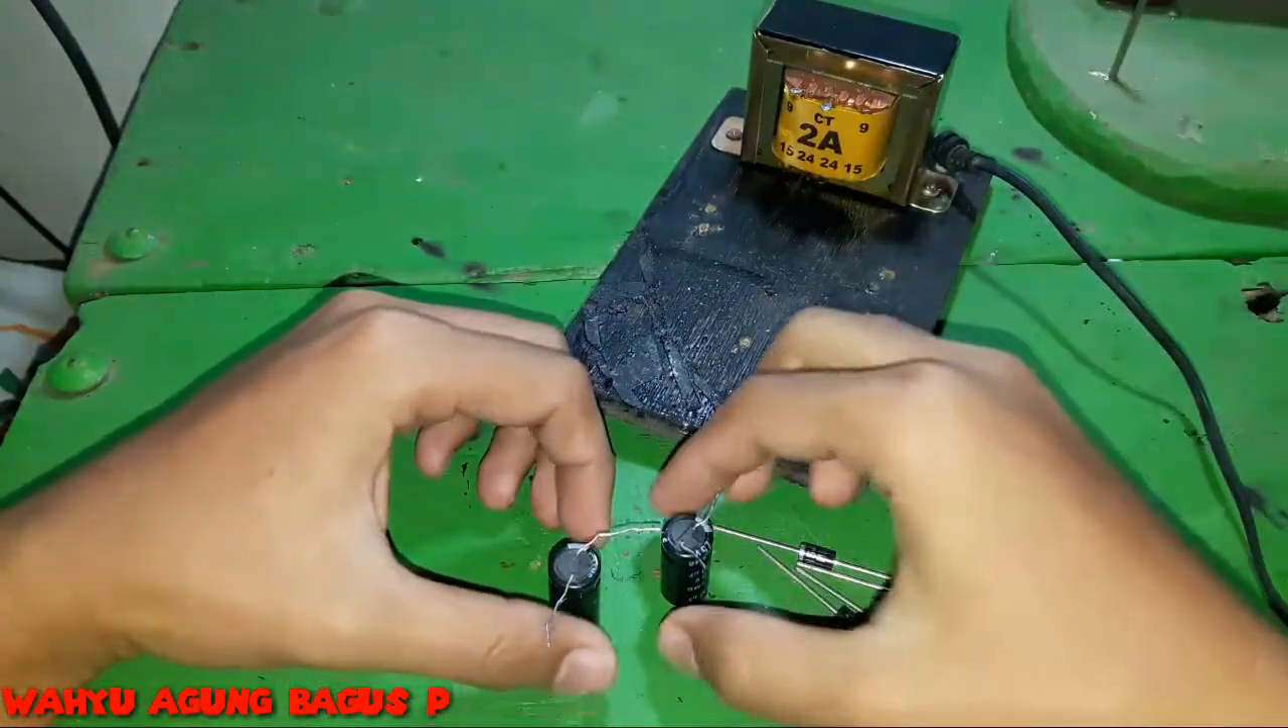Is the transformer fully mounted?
Yes.